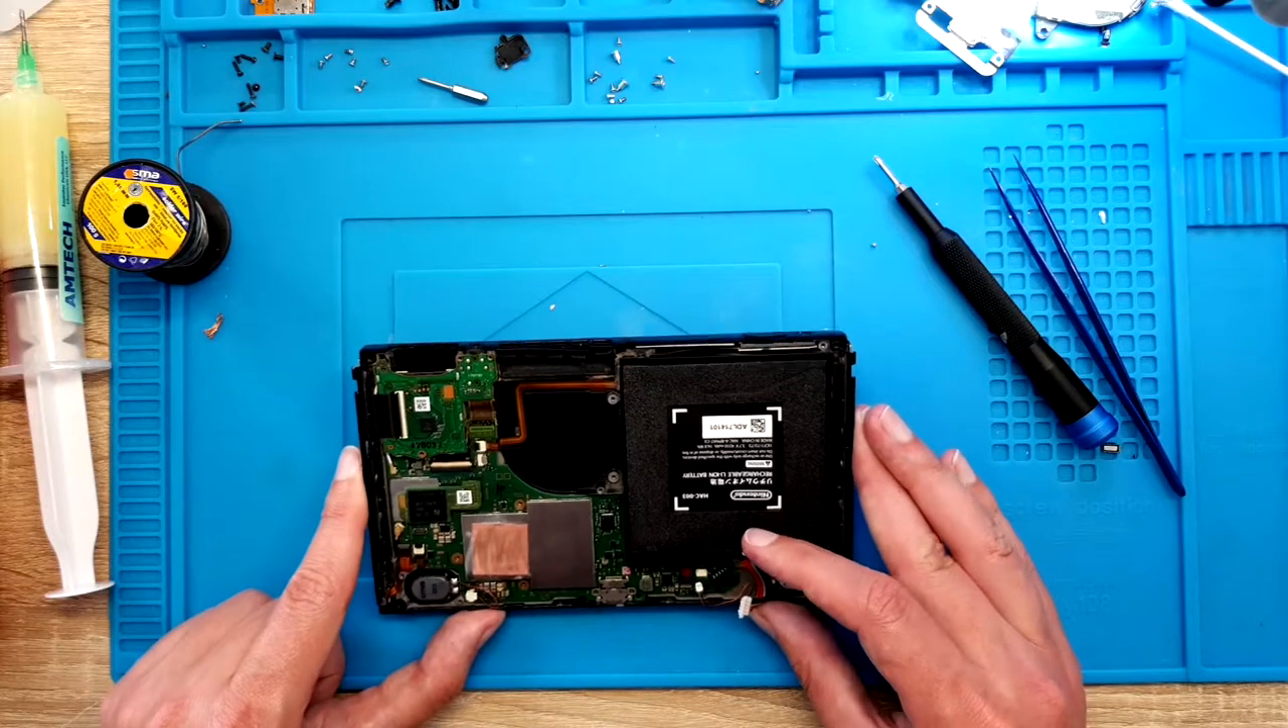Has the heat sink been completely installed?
No.